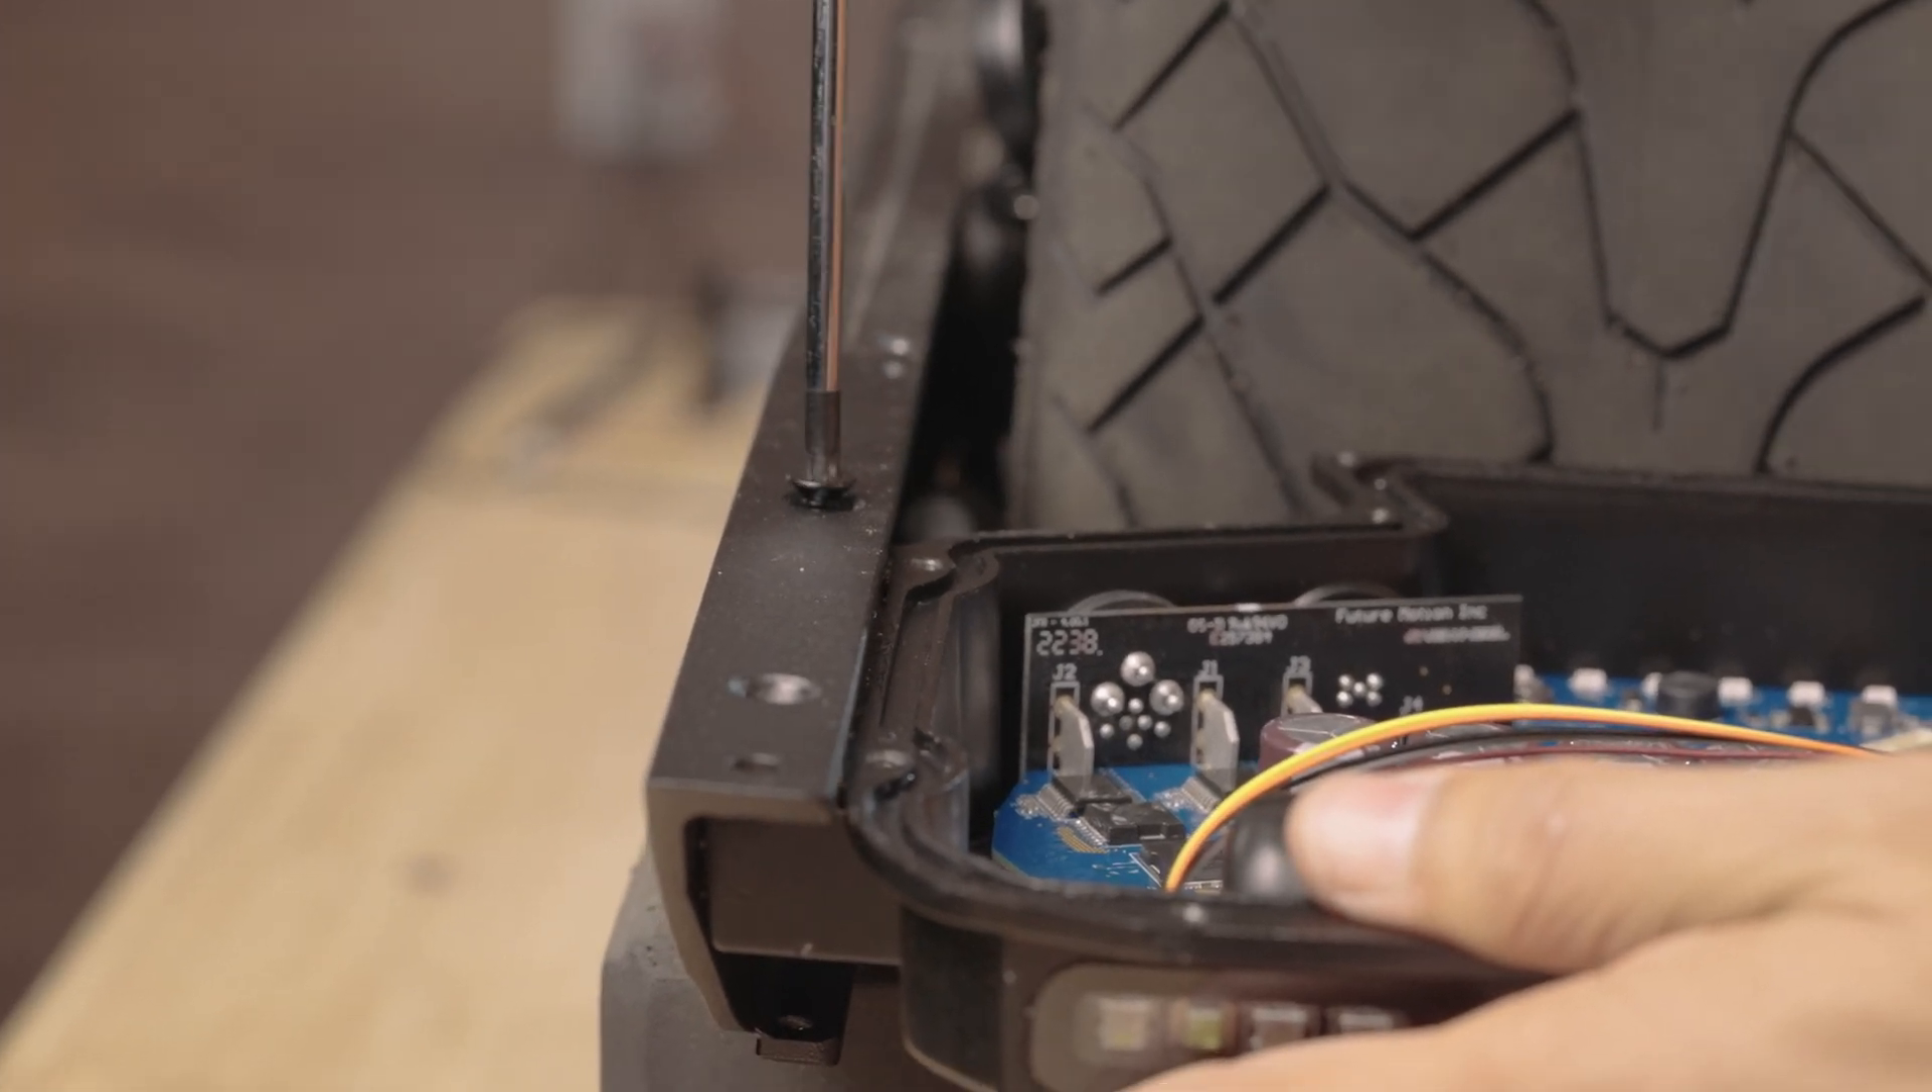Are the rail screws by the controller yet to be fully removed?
Yes.